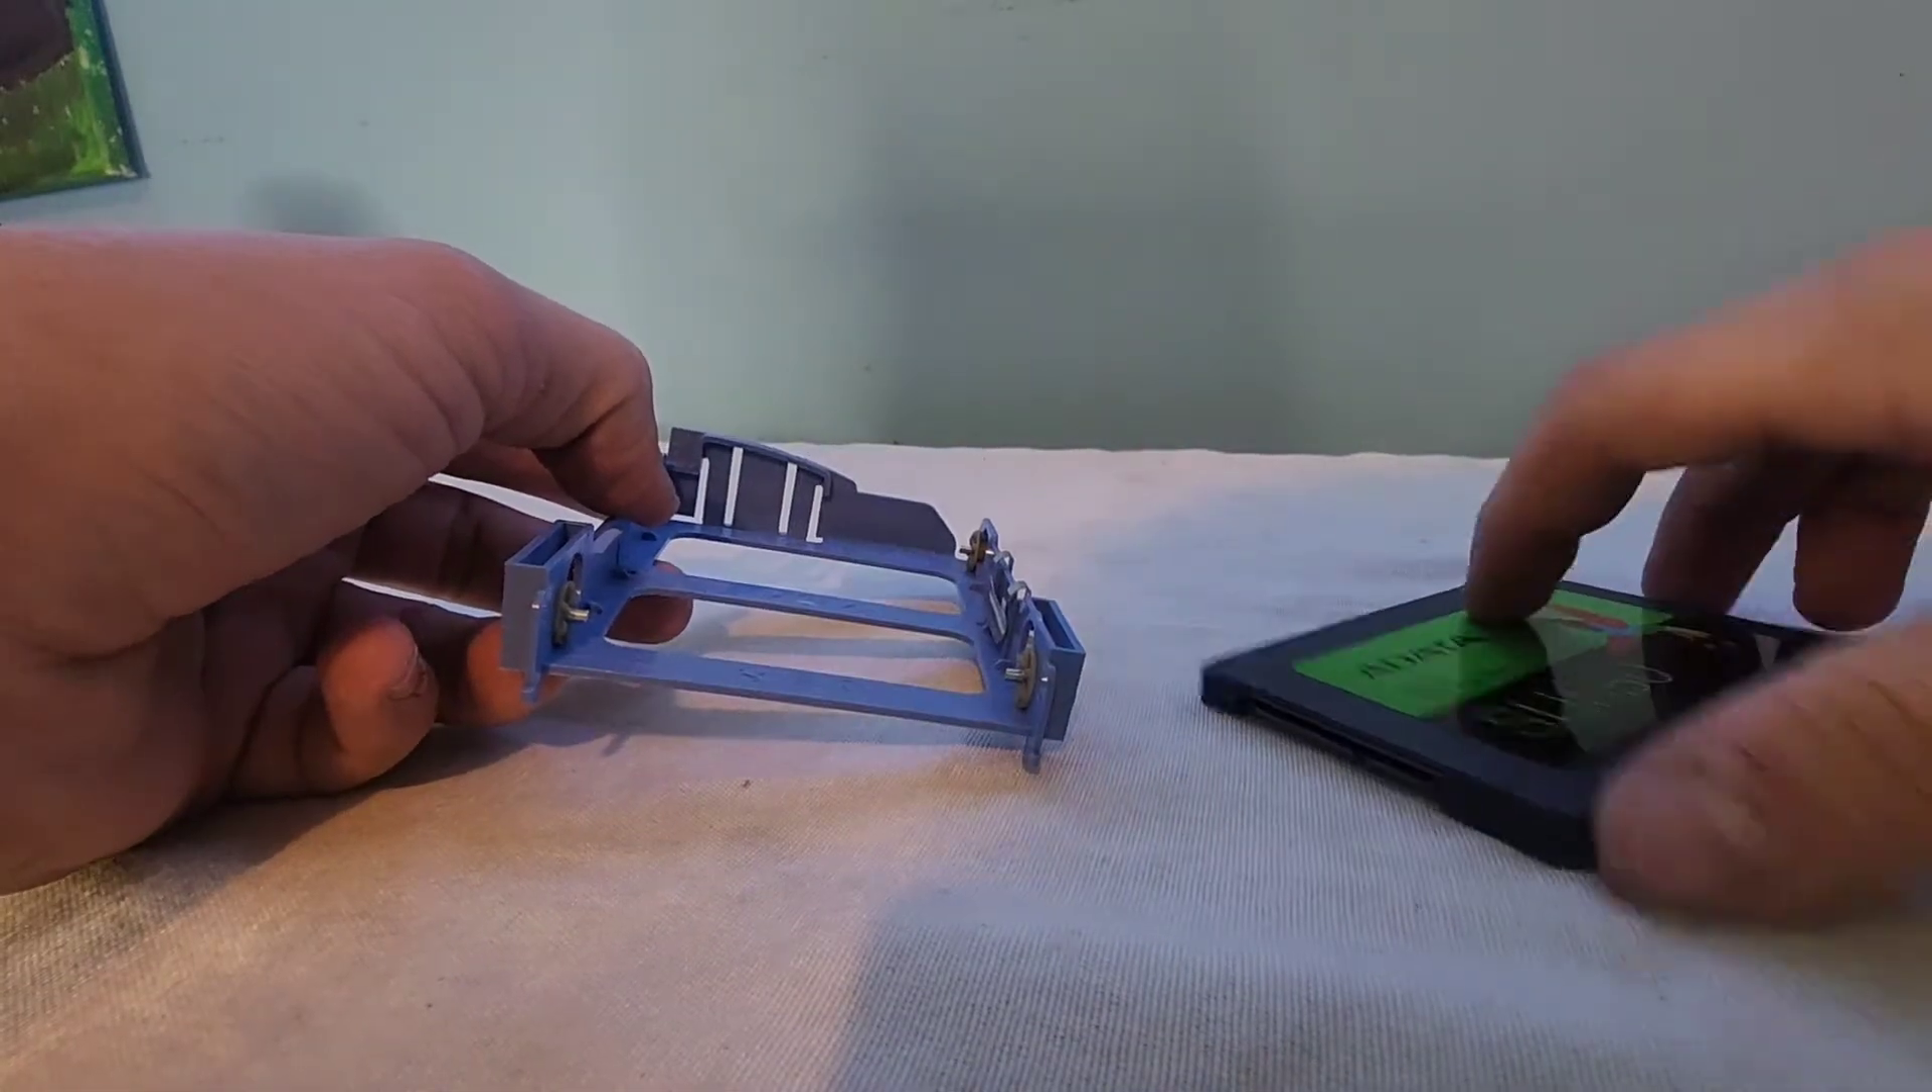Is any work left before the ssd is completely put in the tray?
Yes.